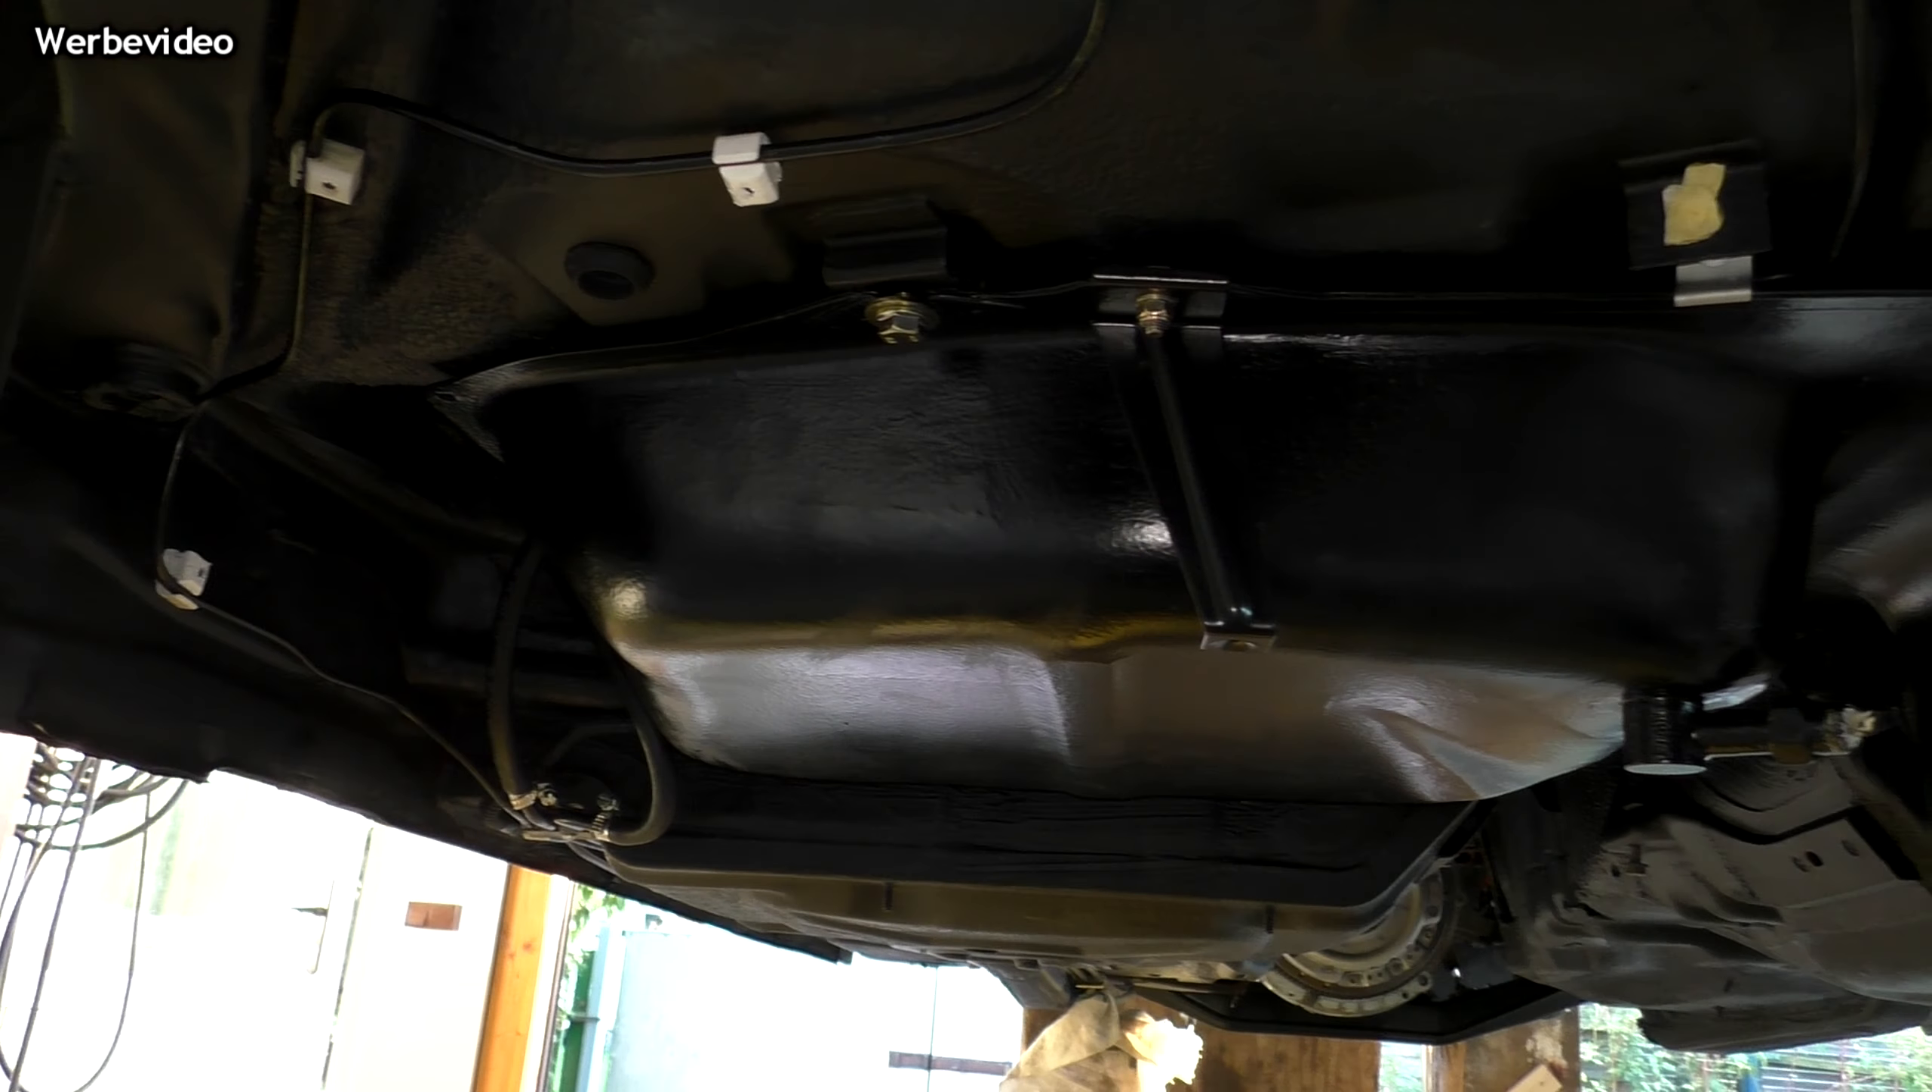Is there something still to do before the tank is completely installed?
No.